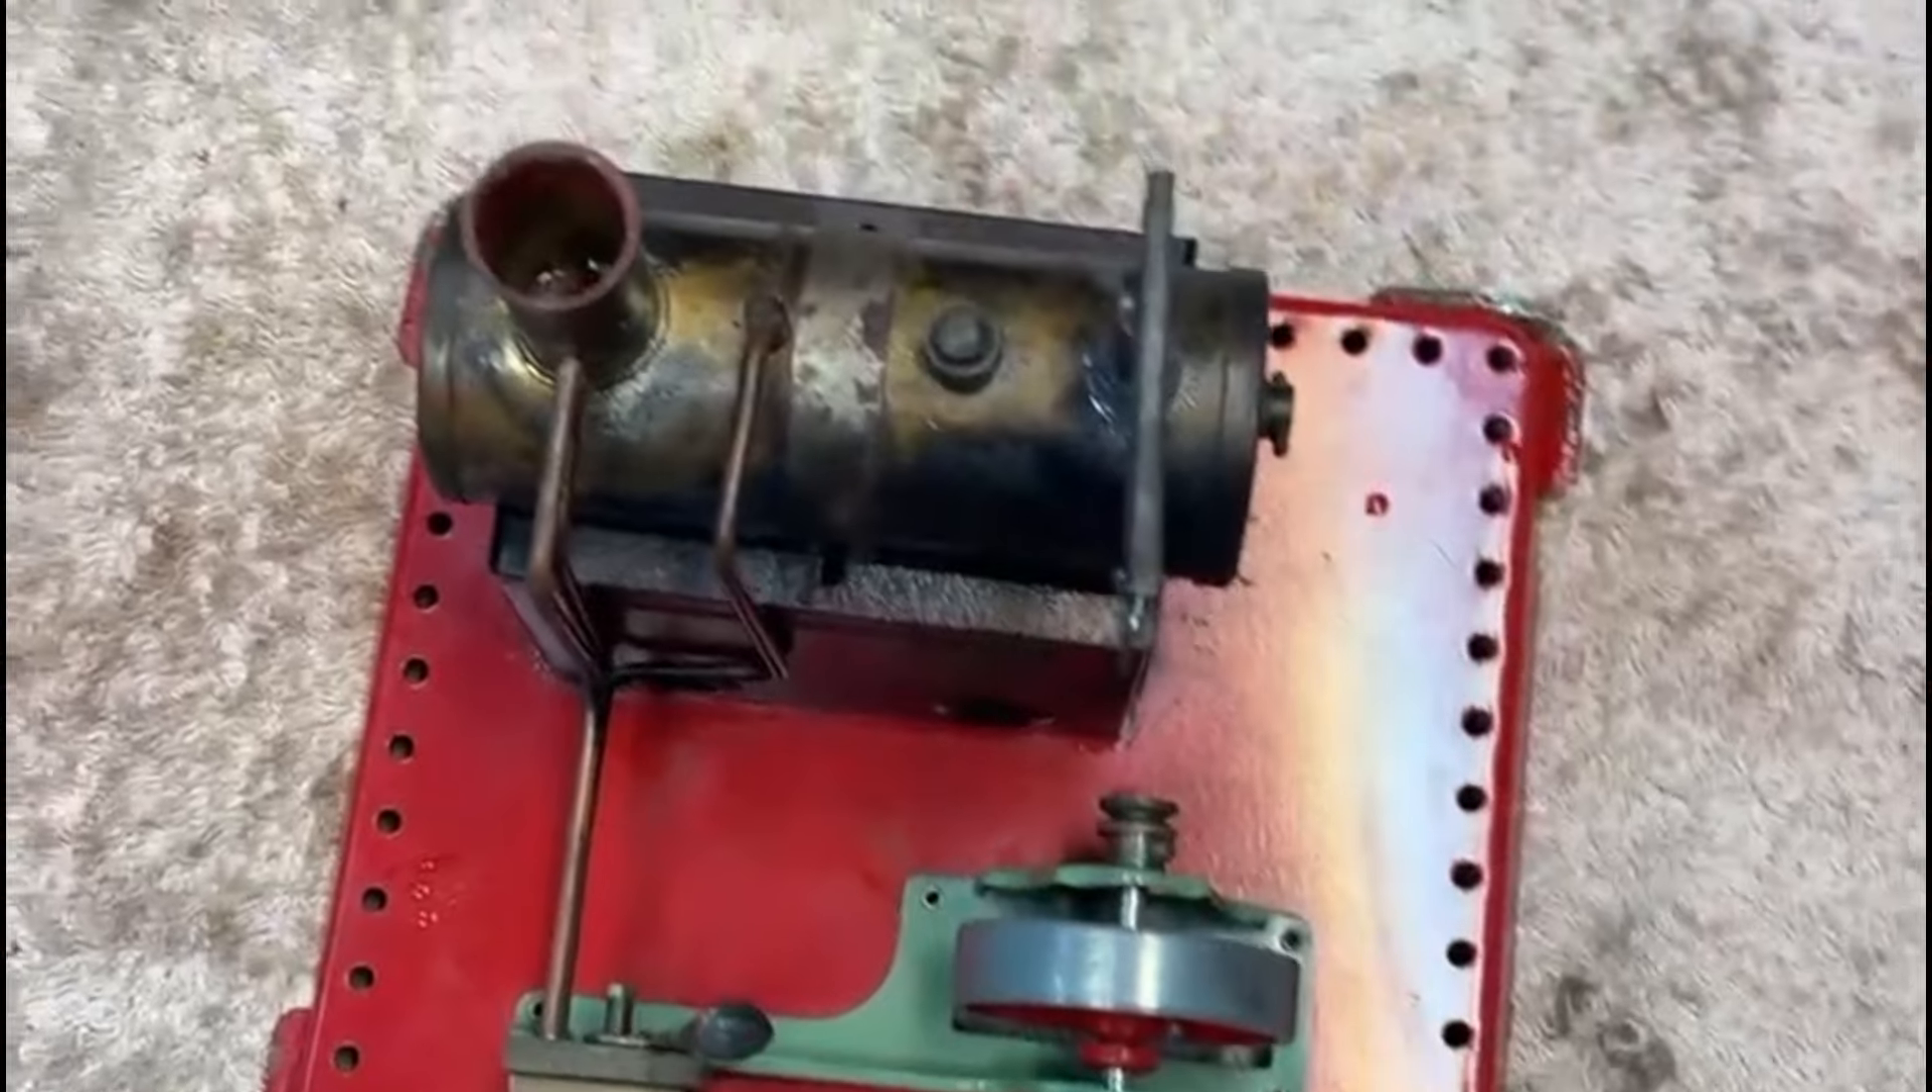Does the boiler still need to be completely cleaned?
Yes.